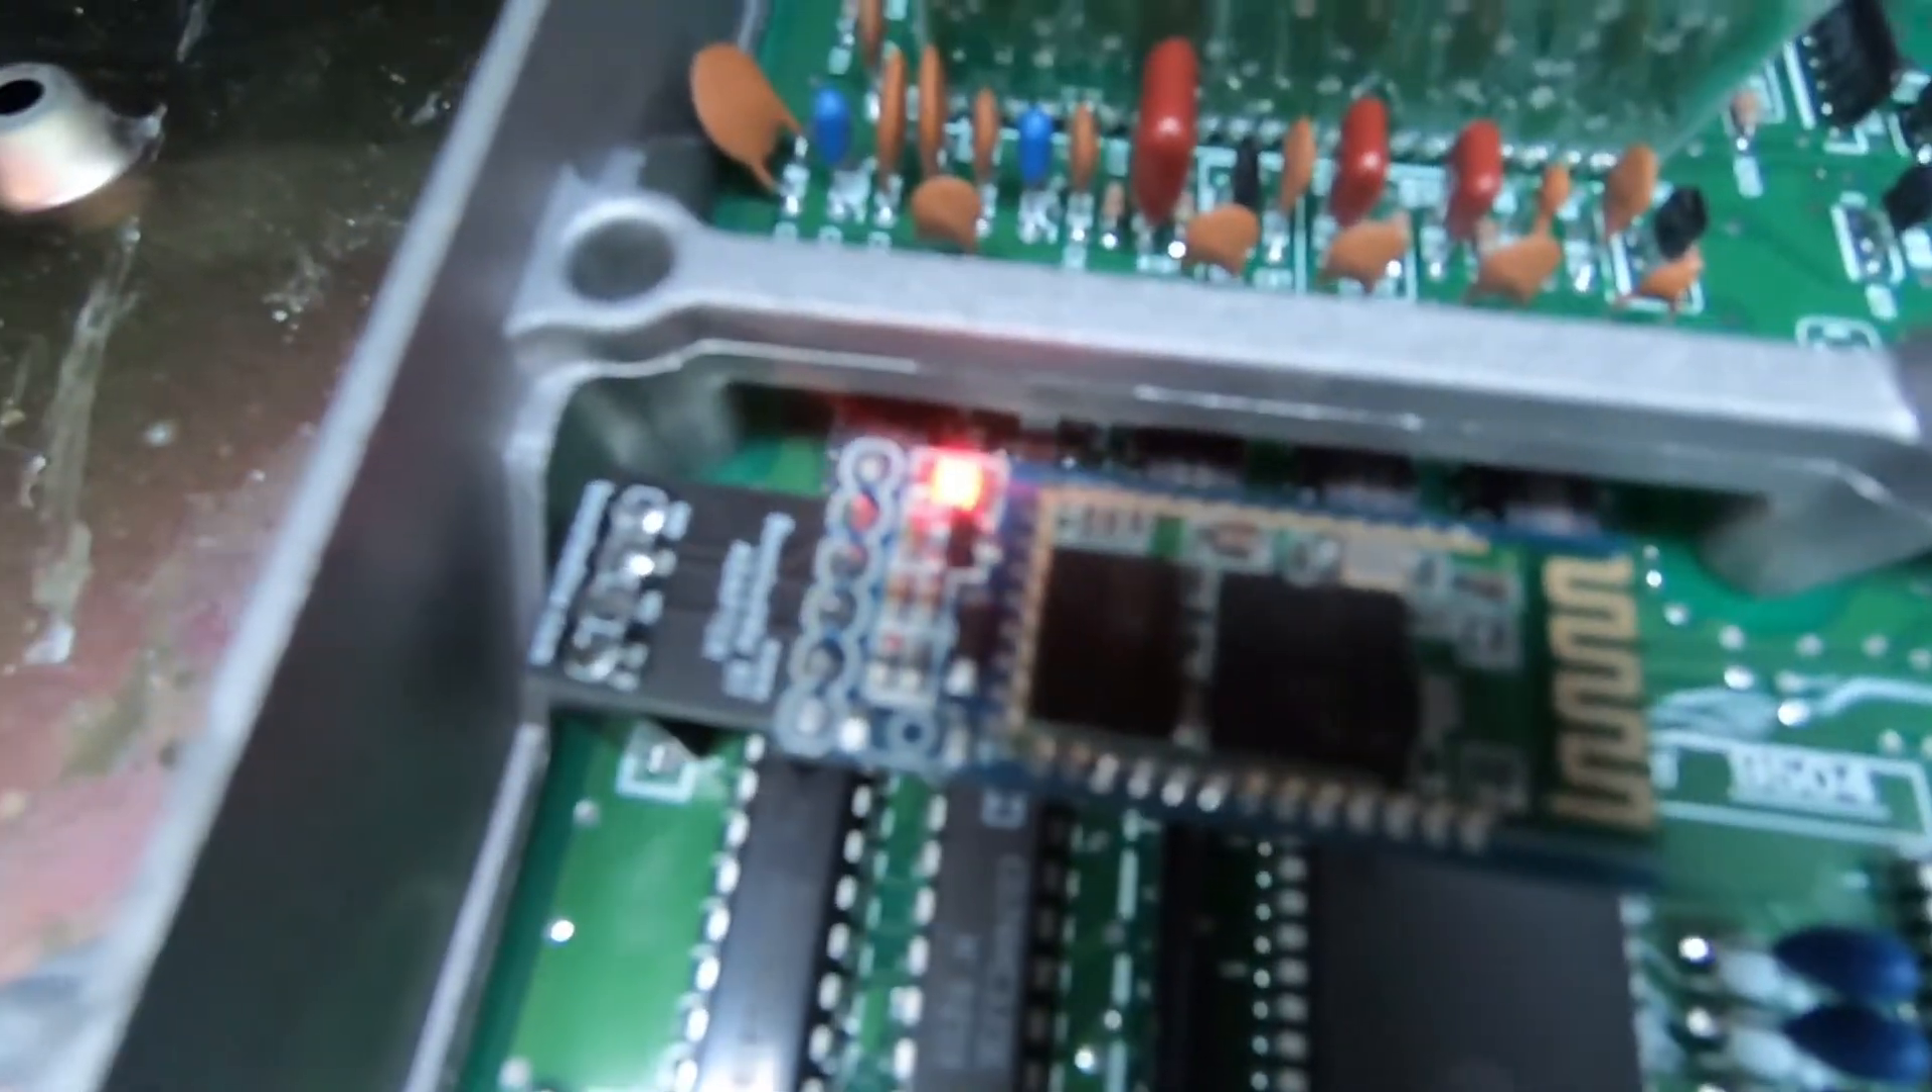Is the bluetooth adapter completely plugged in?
Yes.